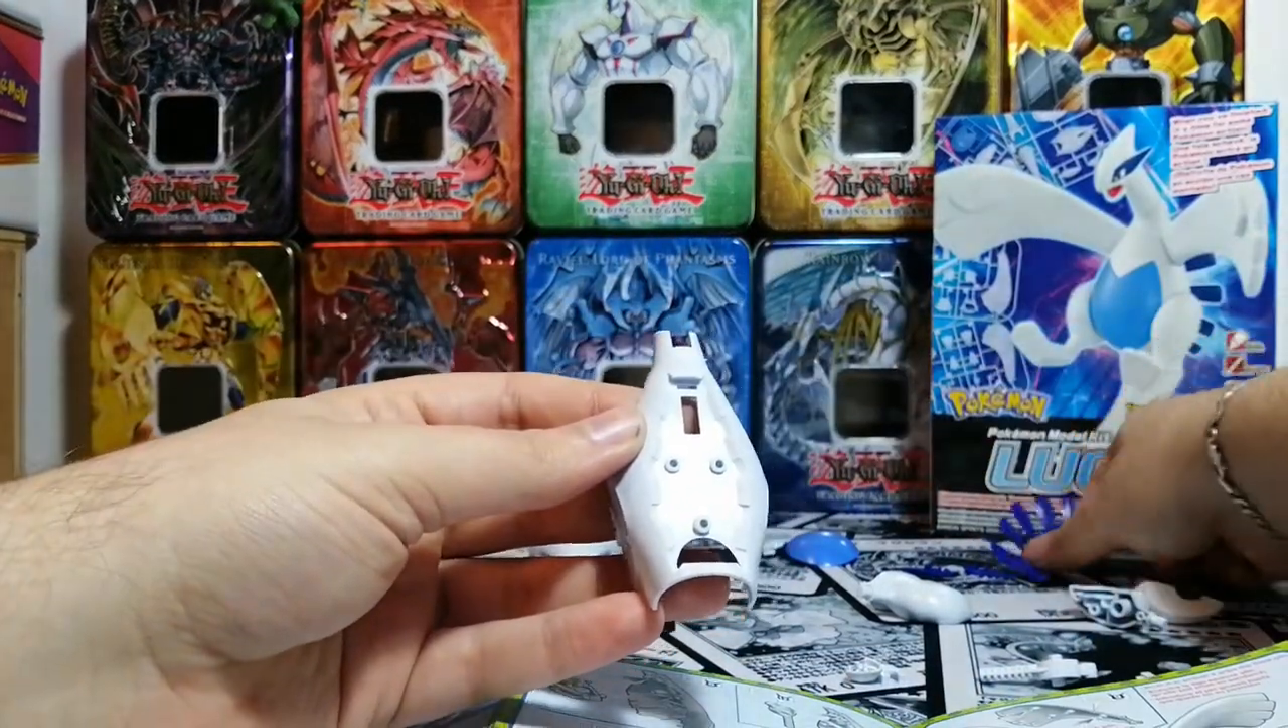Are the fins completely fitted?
No.